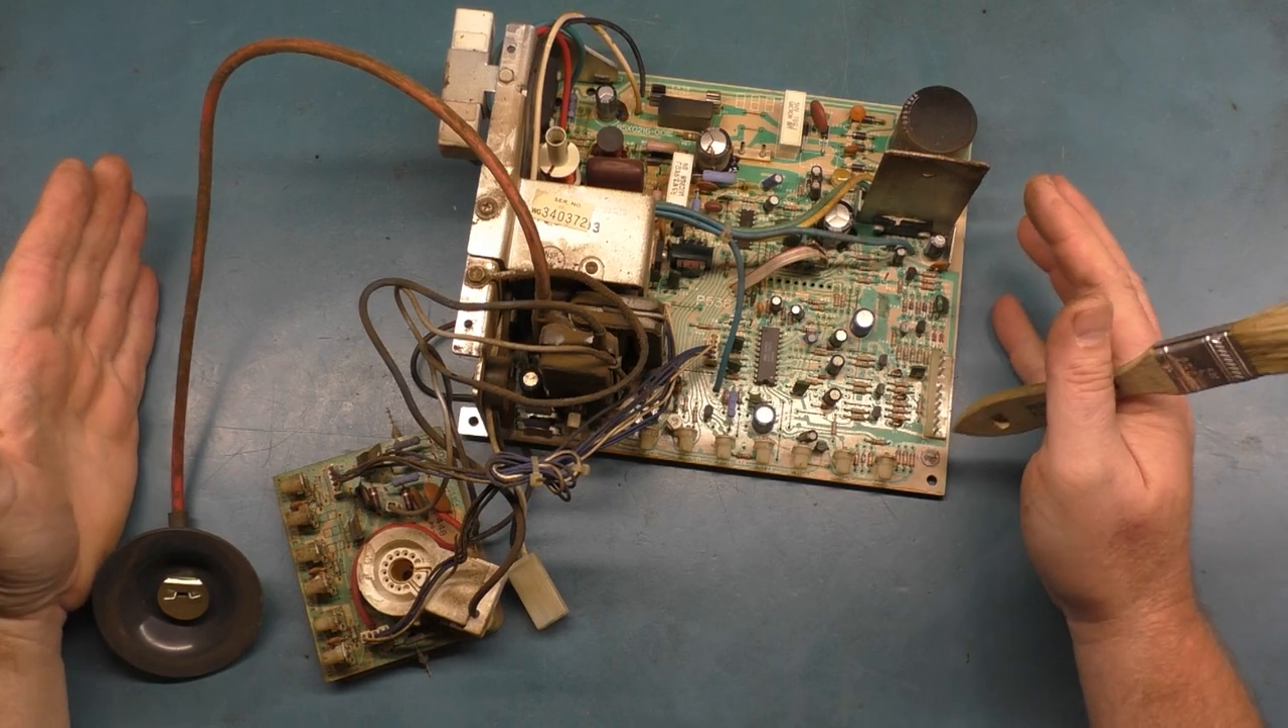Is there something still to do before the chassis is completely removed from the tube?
No.